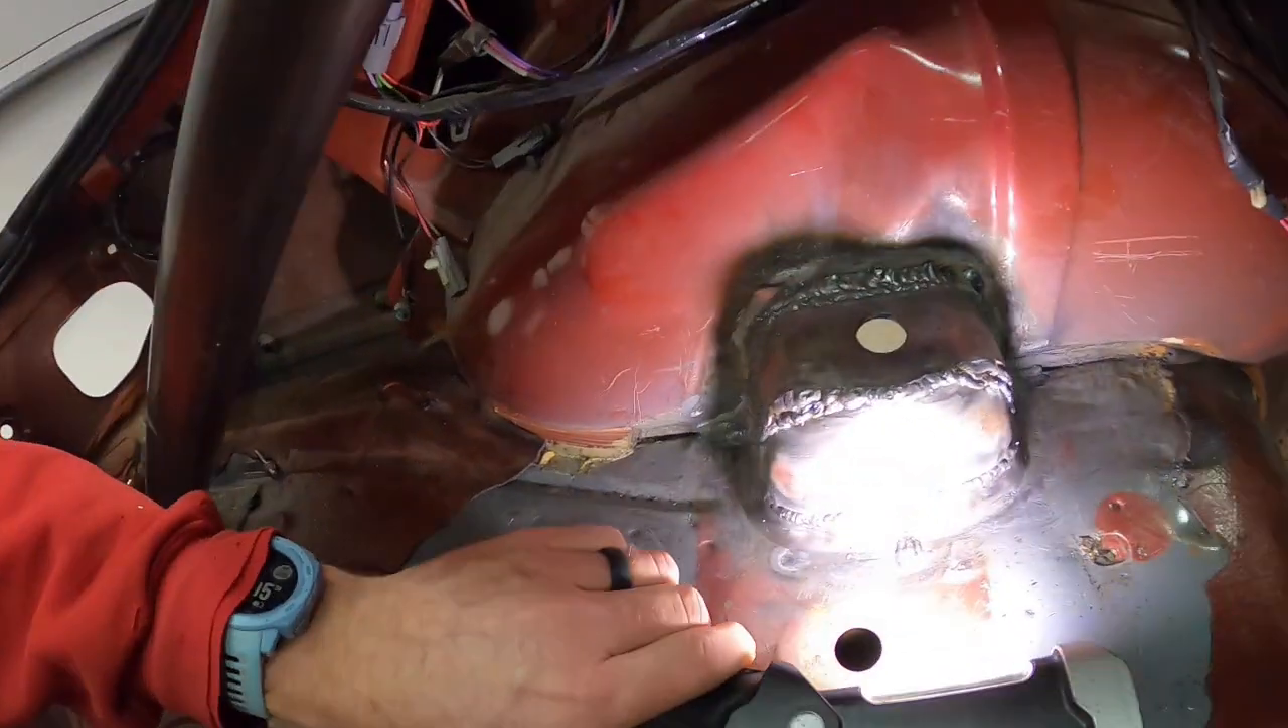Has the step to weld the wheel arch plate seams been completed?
Yes.